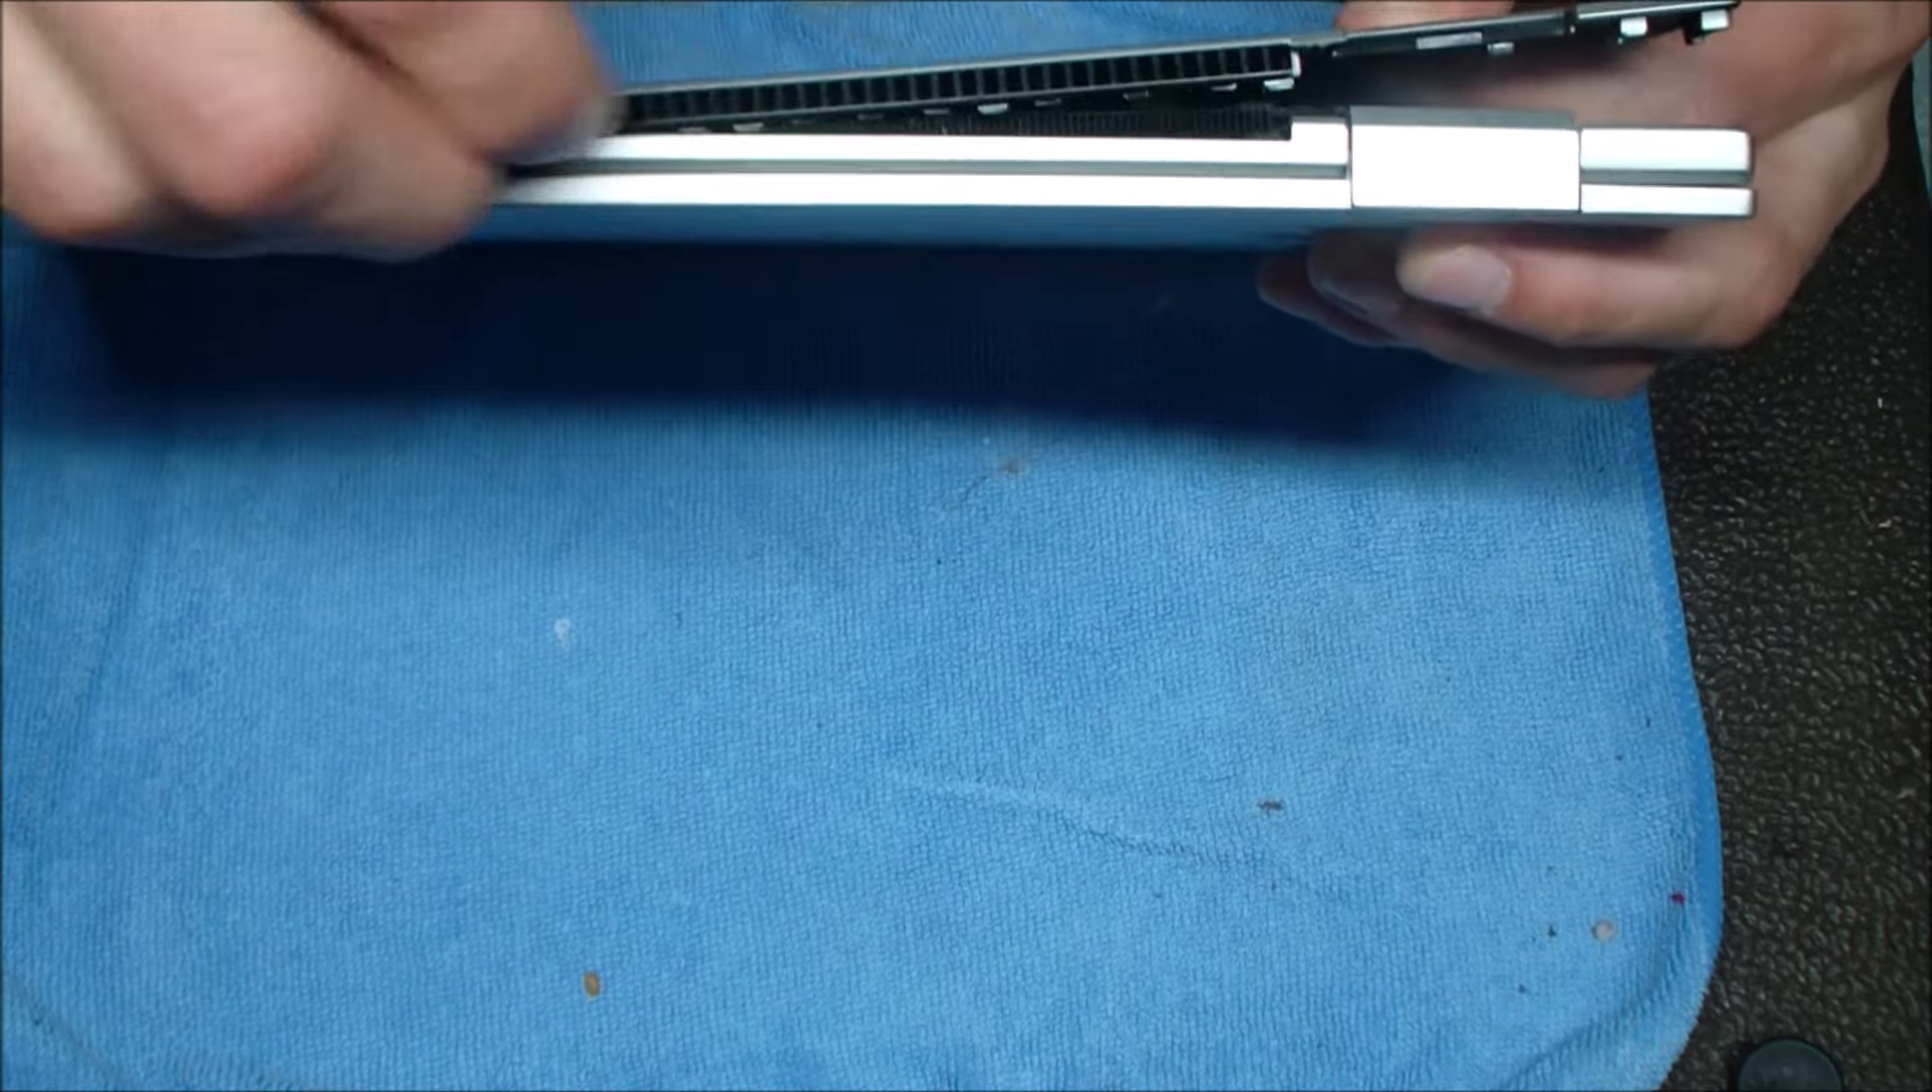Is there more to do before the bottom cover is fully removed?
Yes.